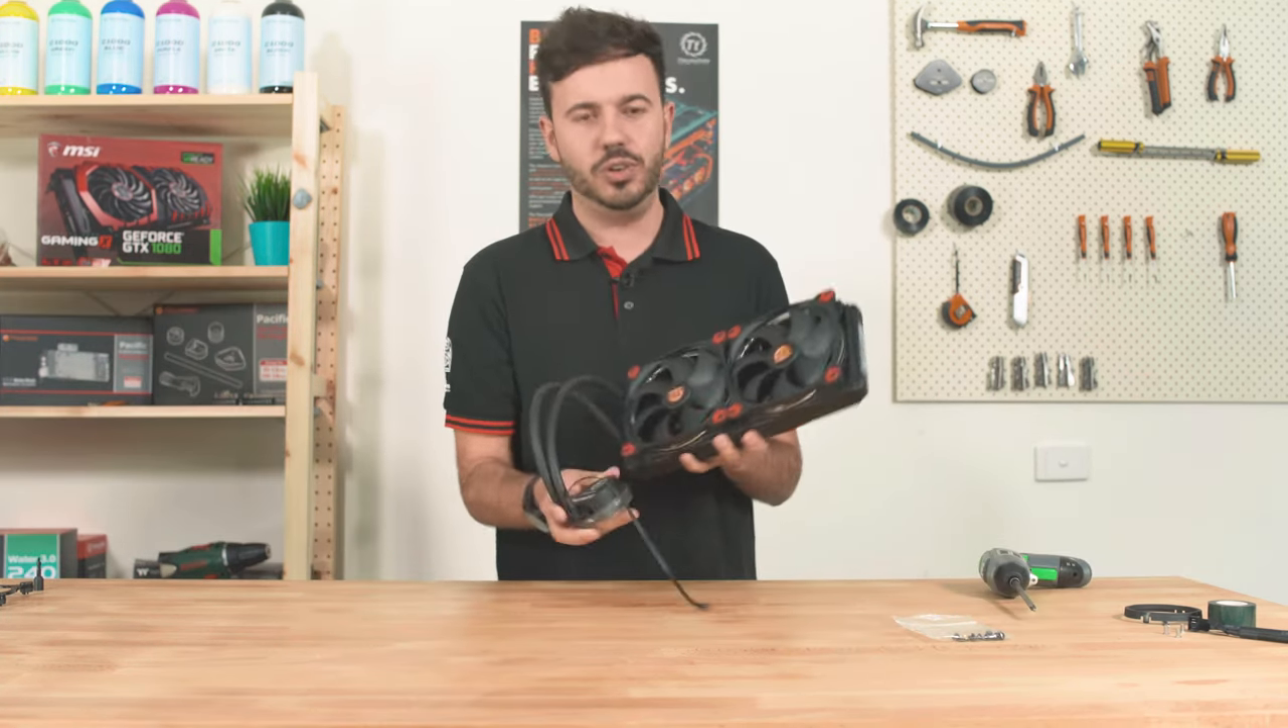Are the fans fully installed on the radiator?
Yes.